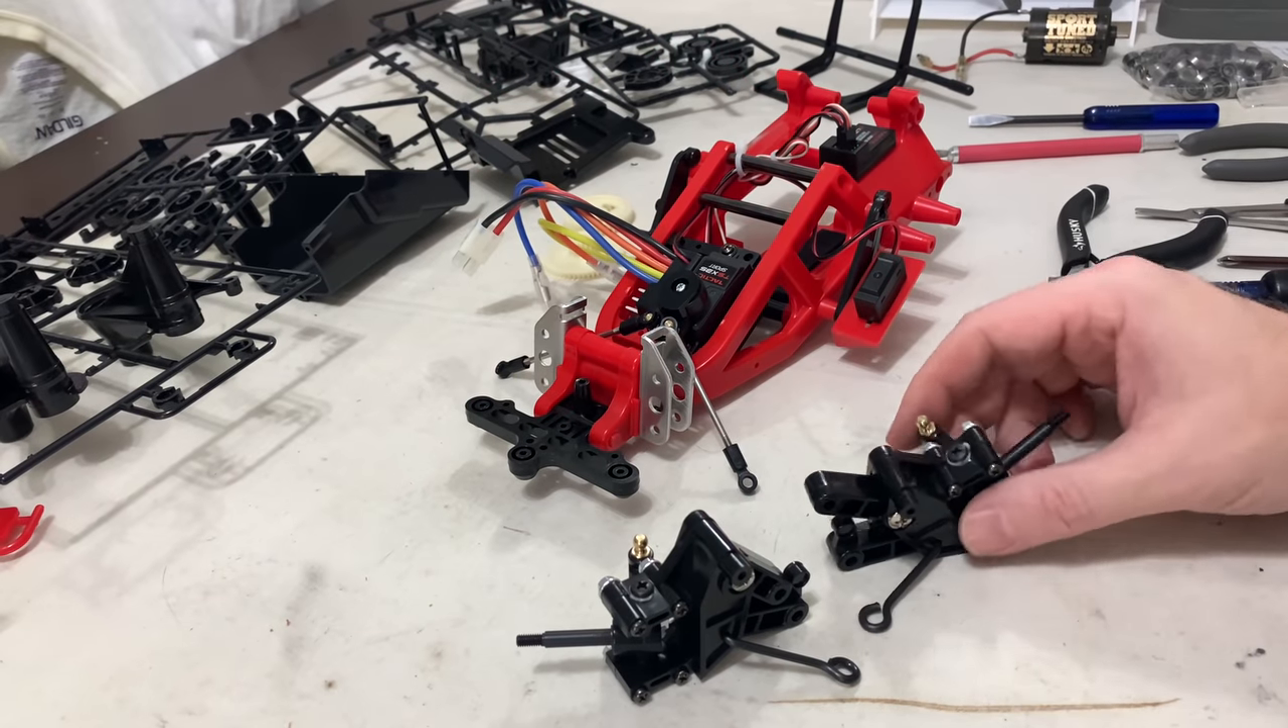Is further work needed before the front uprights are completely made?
No.